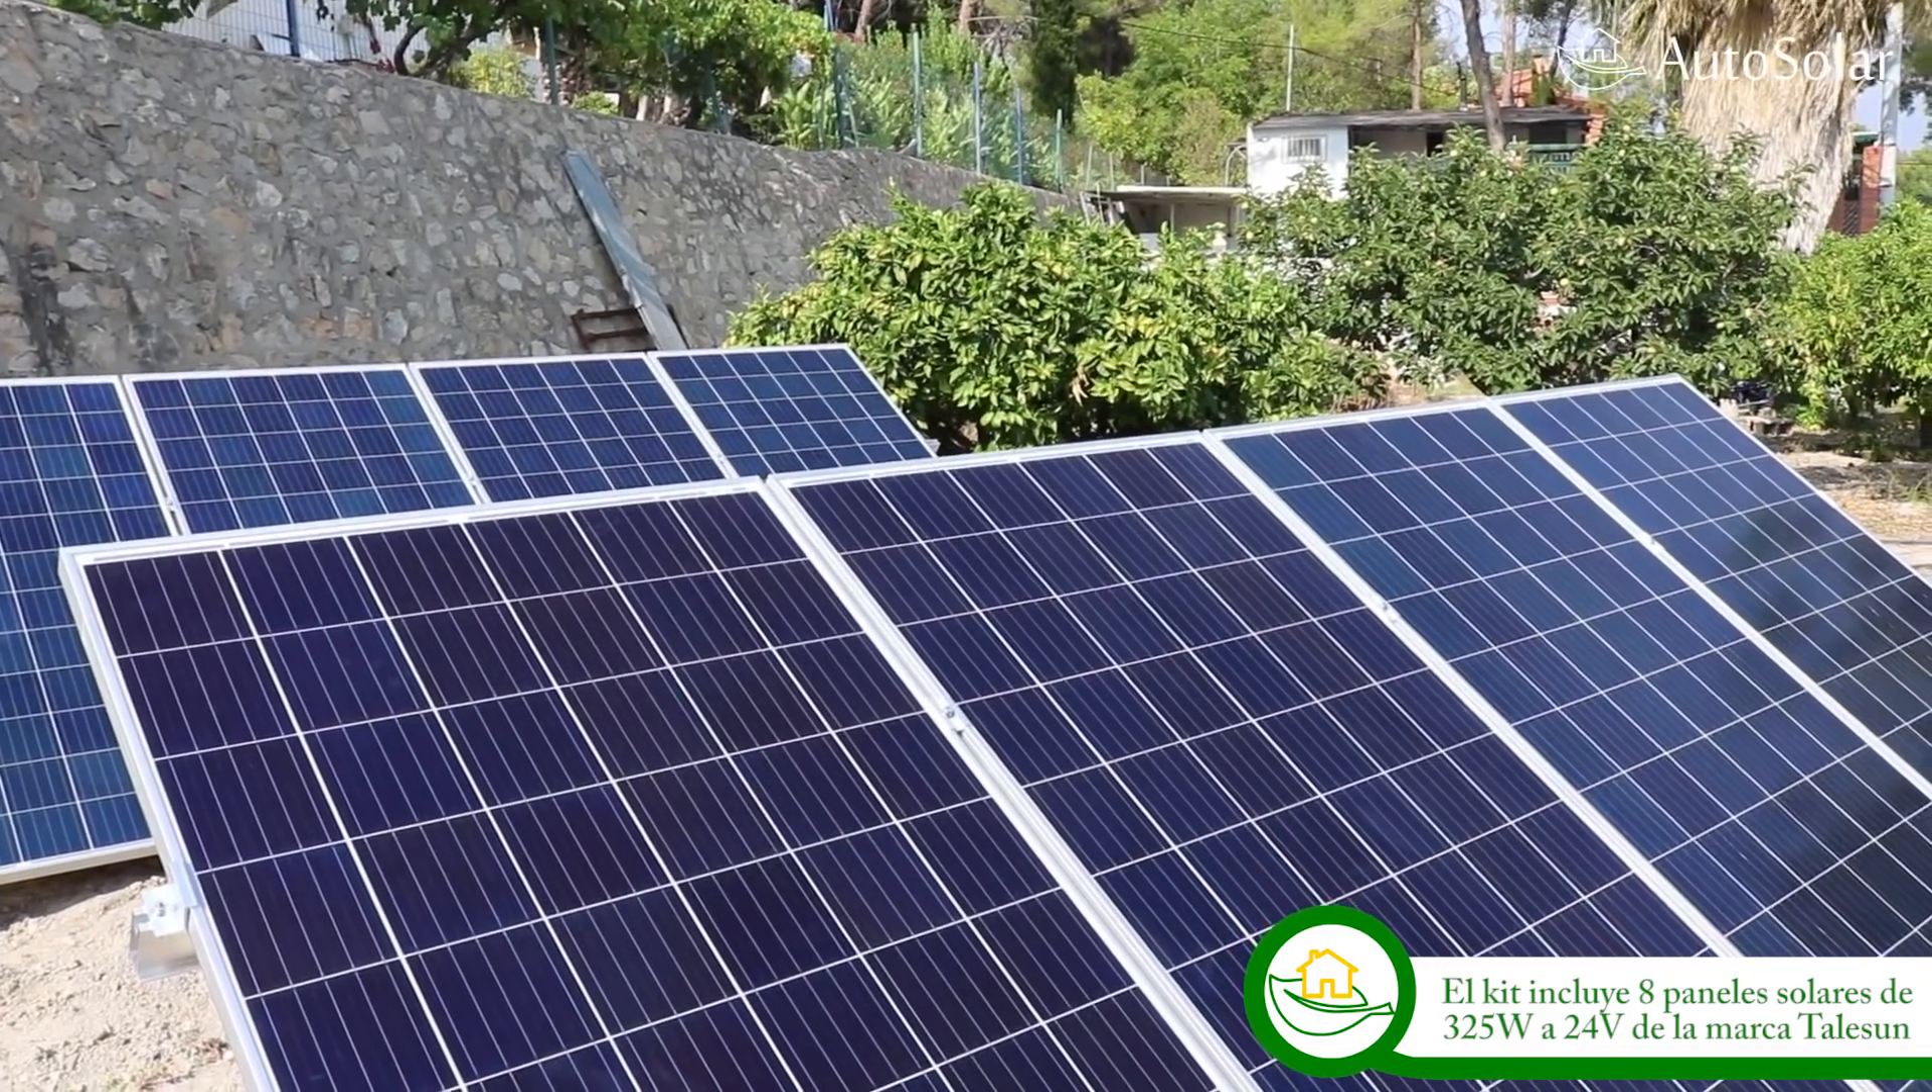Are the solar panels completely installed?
Yes.